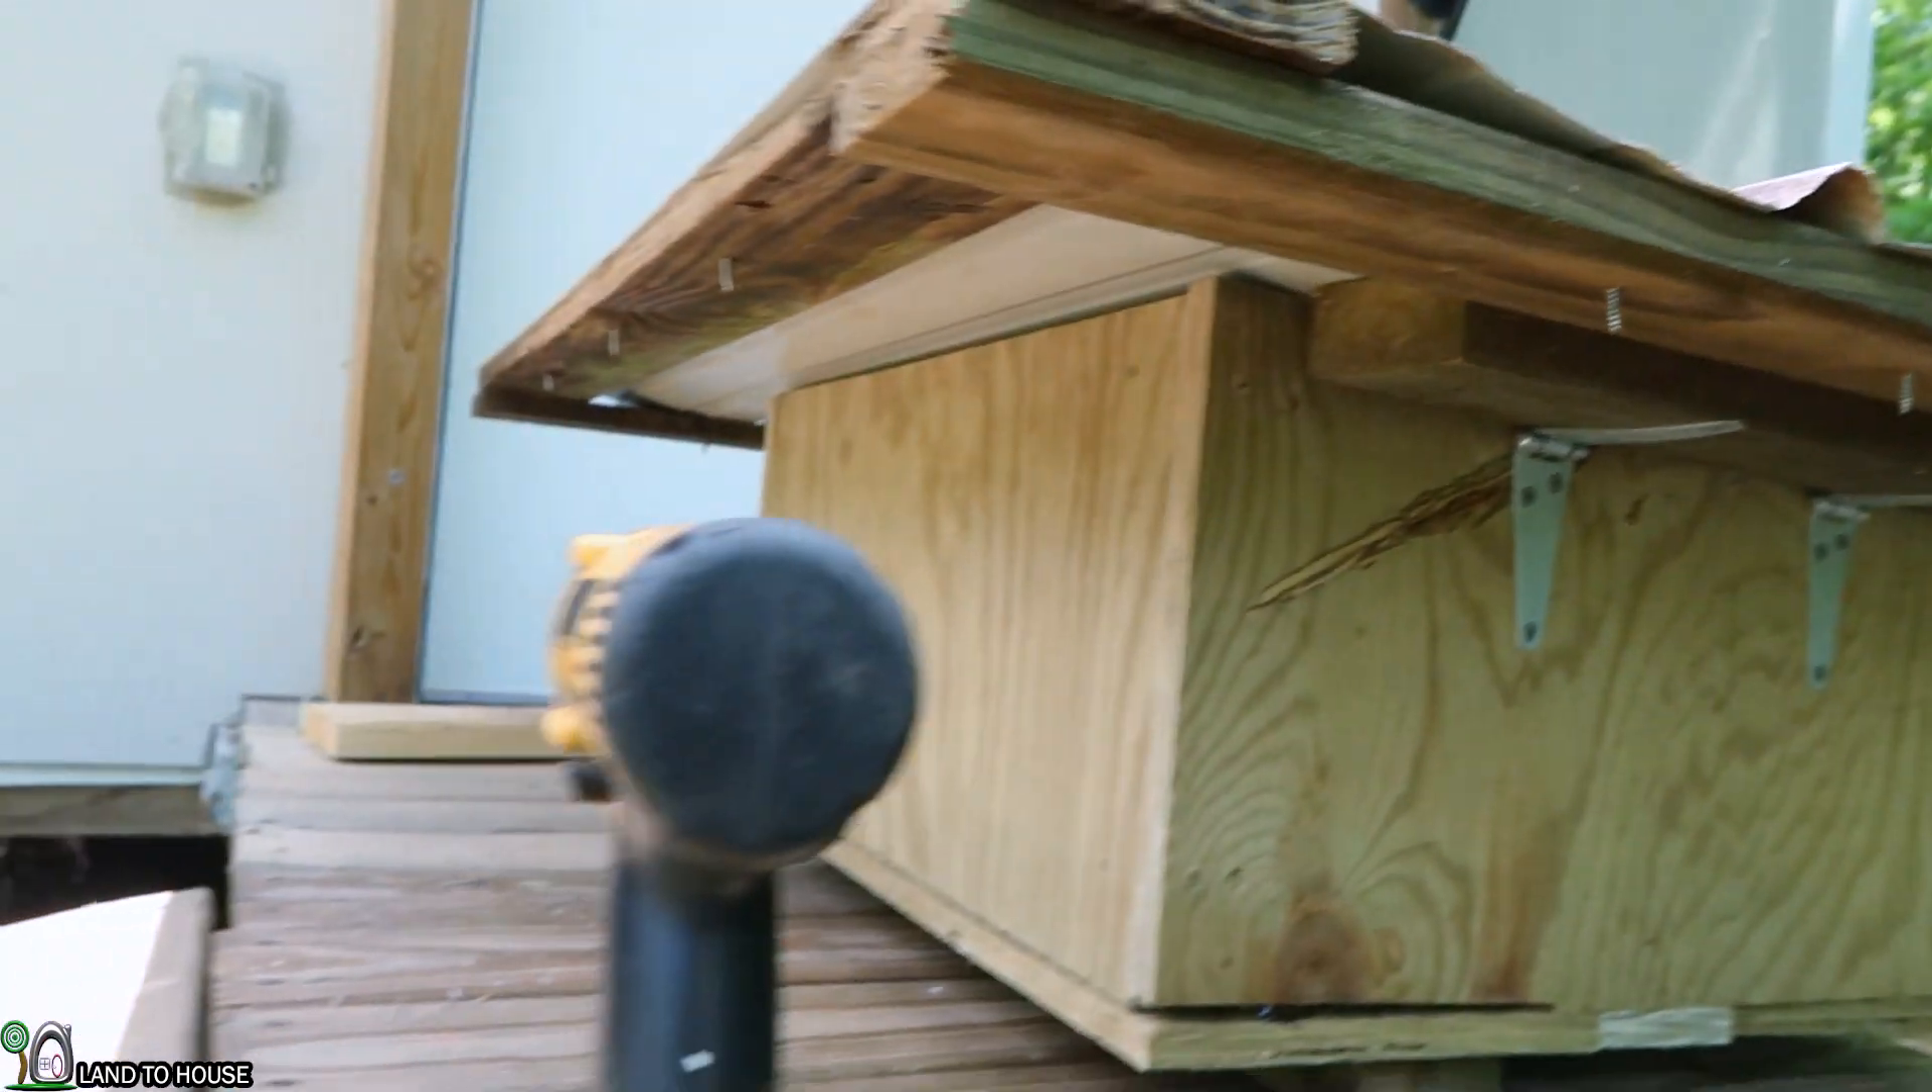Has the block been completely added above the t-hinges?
Yes.